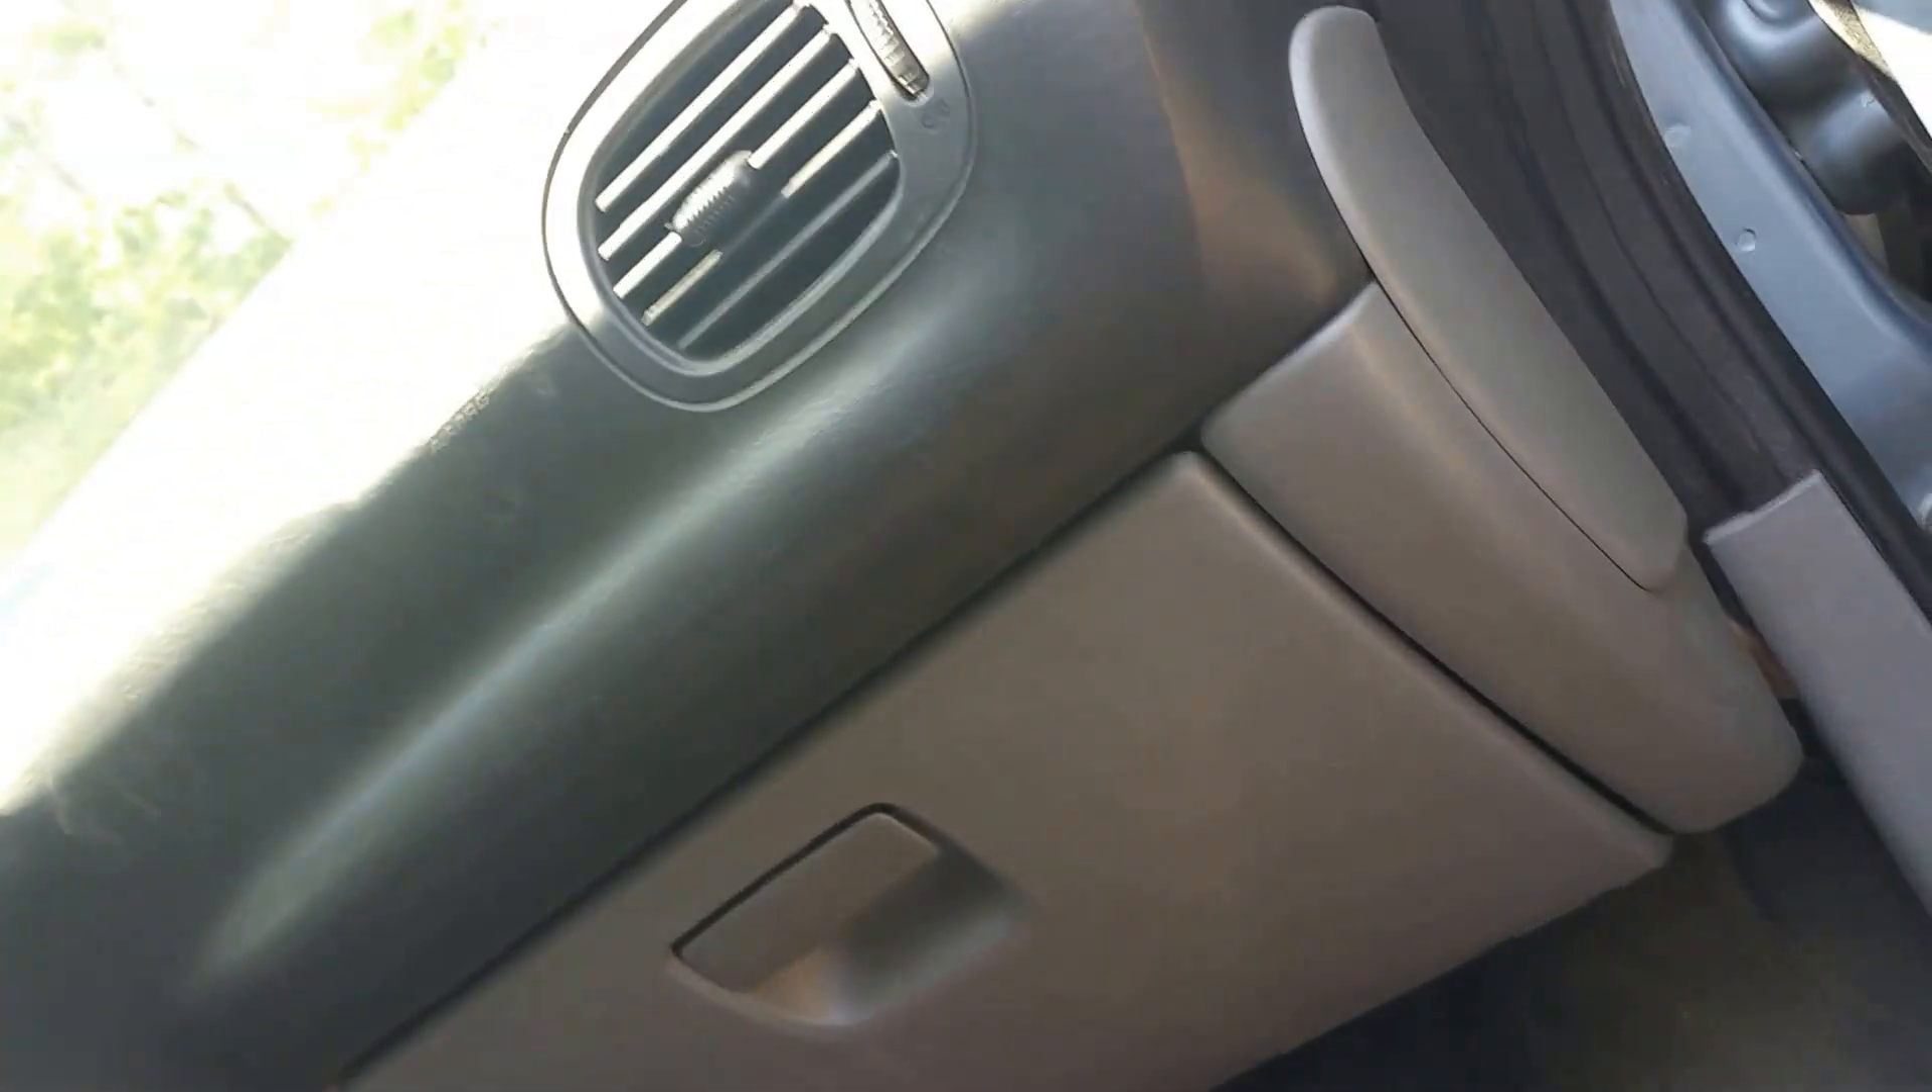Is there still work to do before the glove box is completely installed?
No.